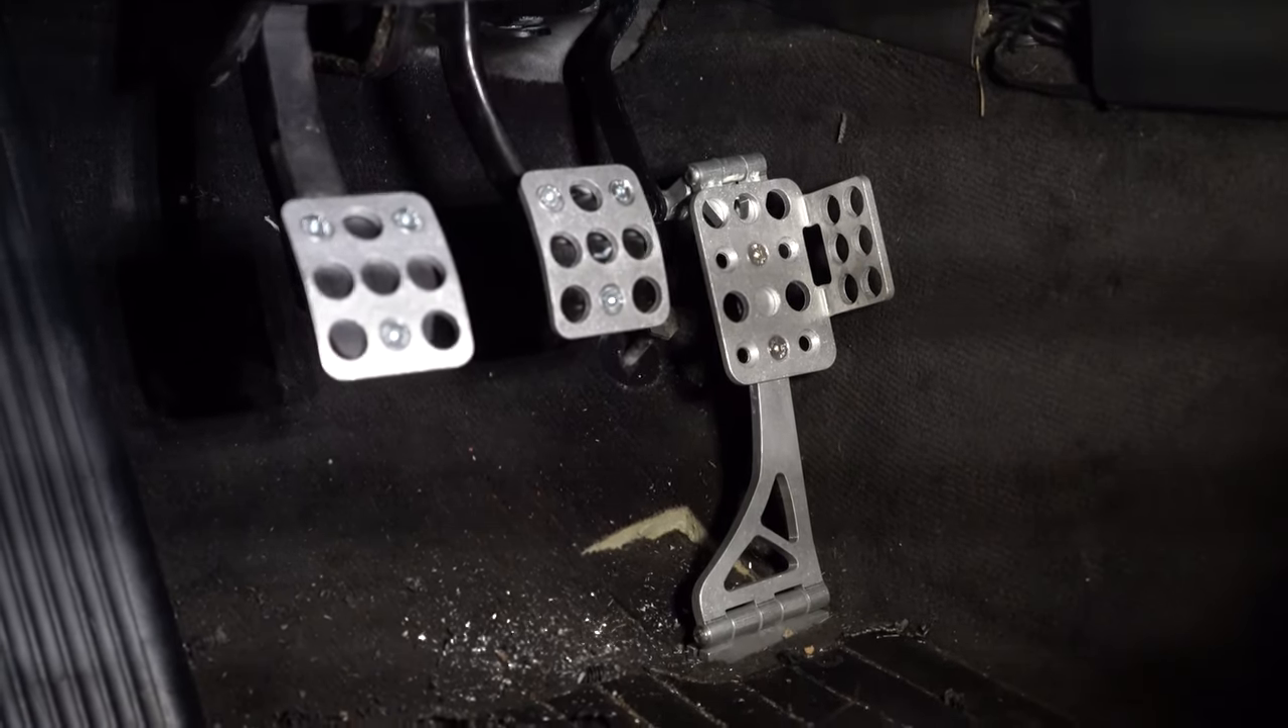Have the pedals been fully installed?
Yes.